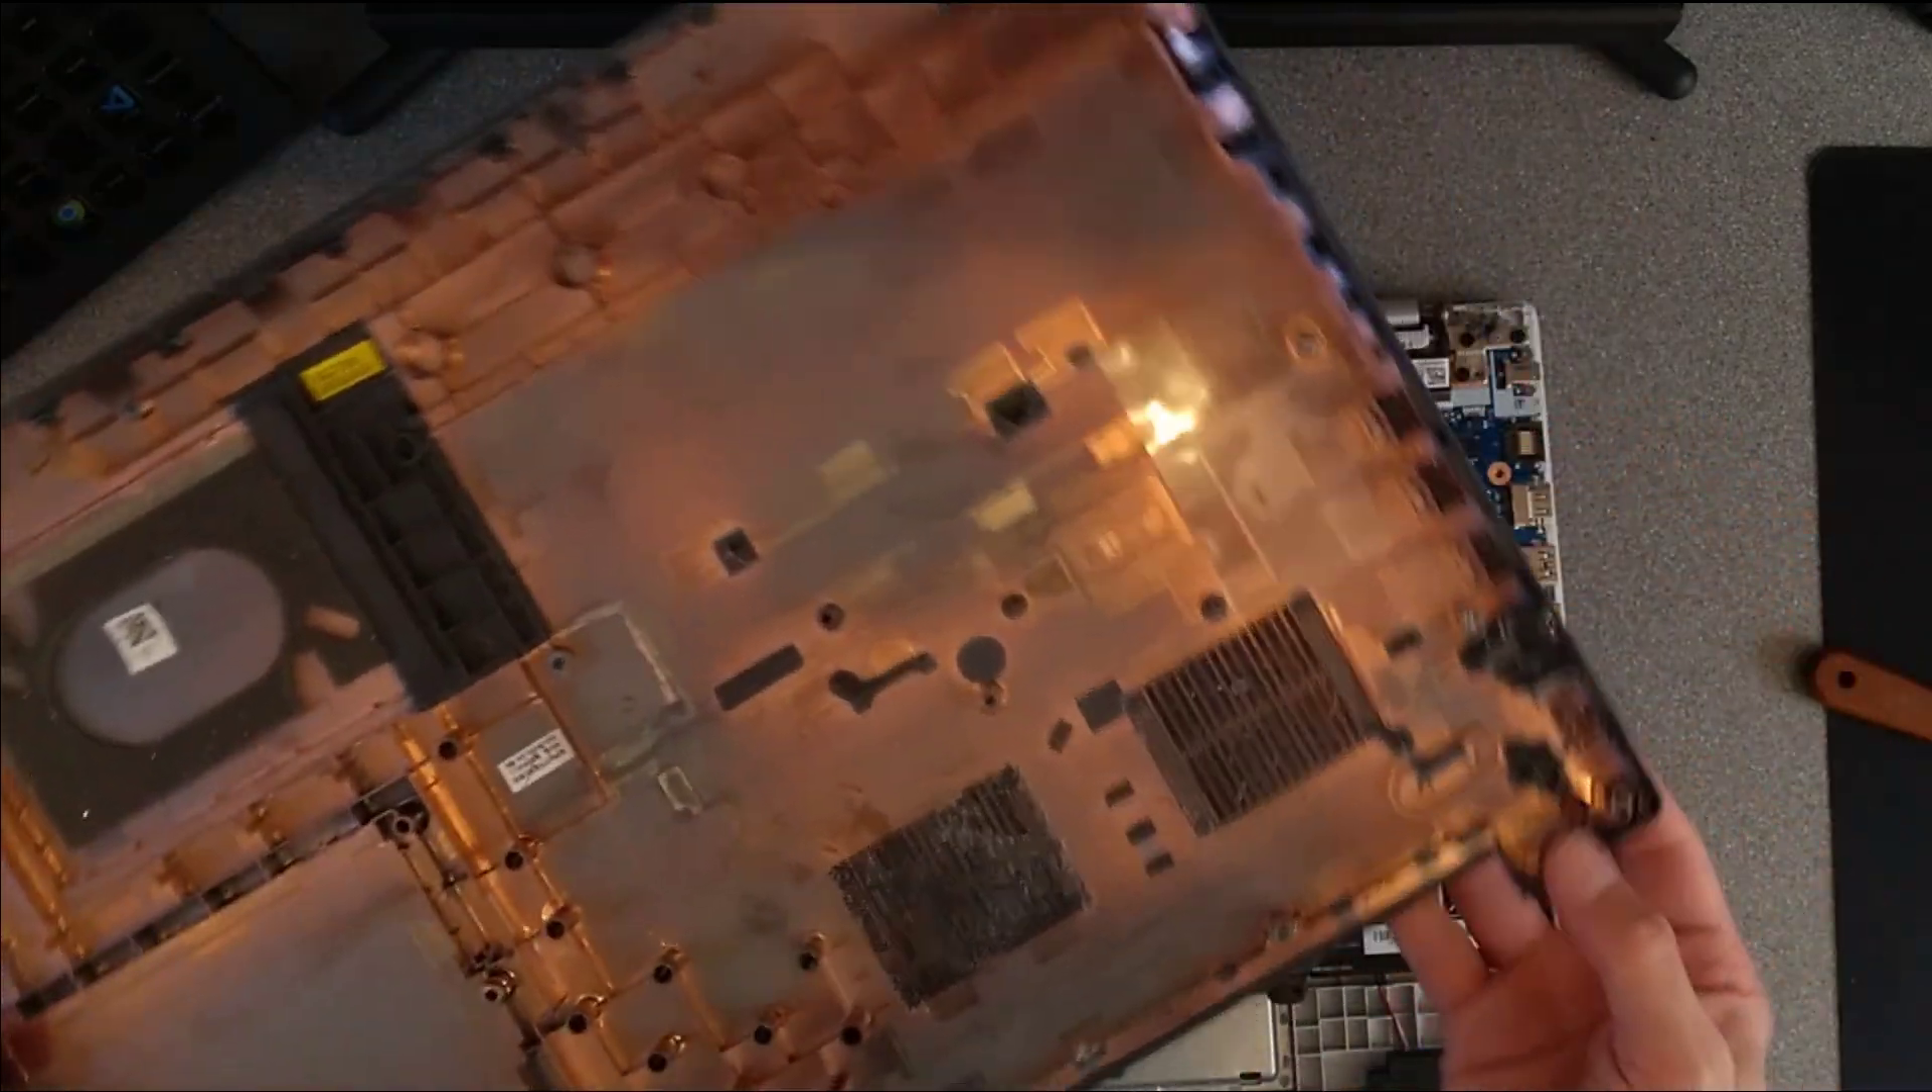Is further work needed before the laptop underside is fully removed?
No.